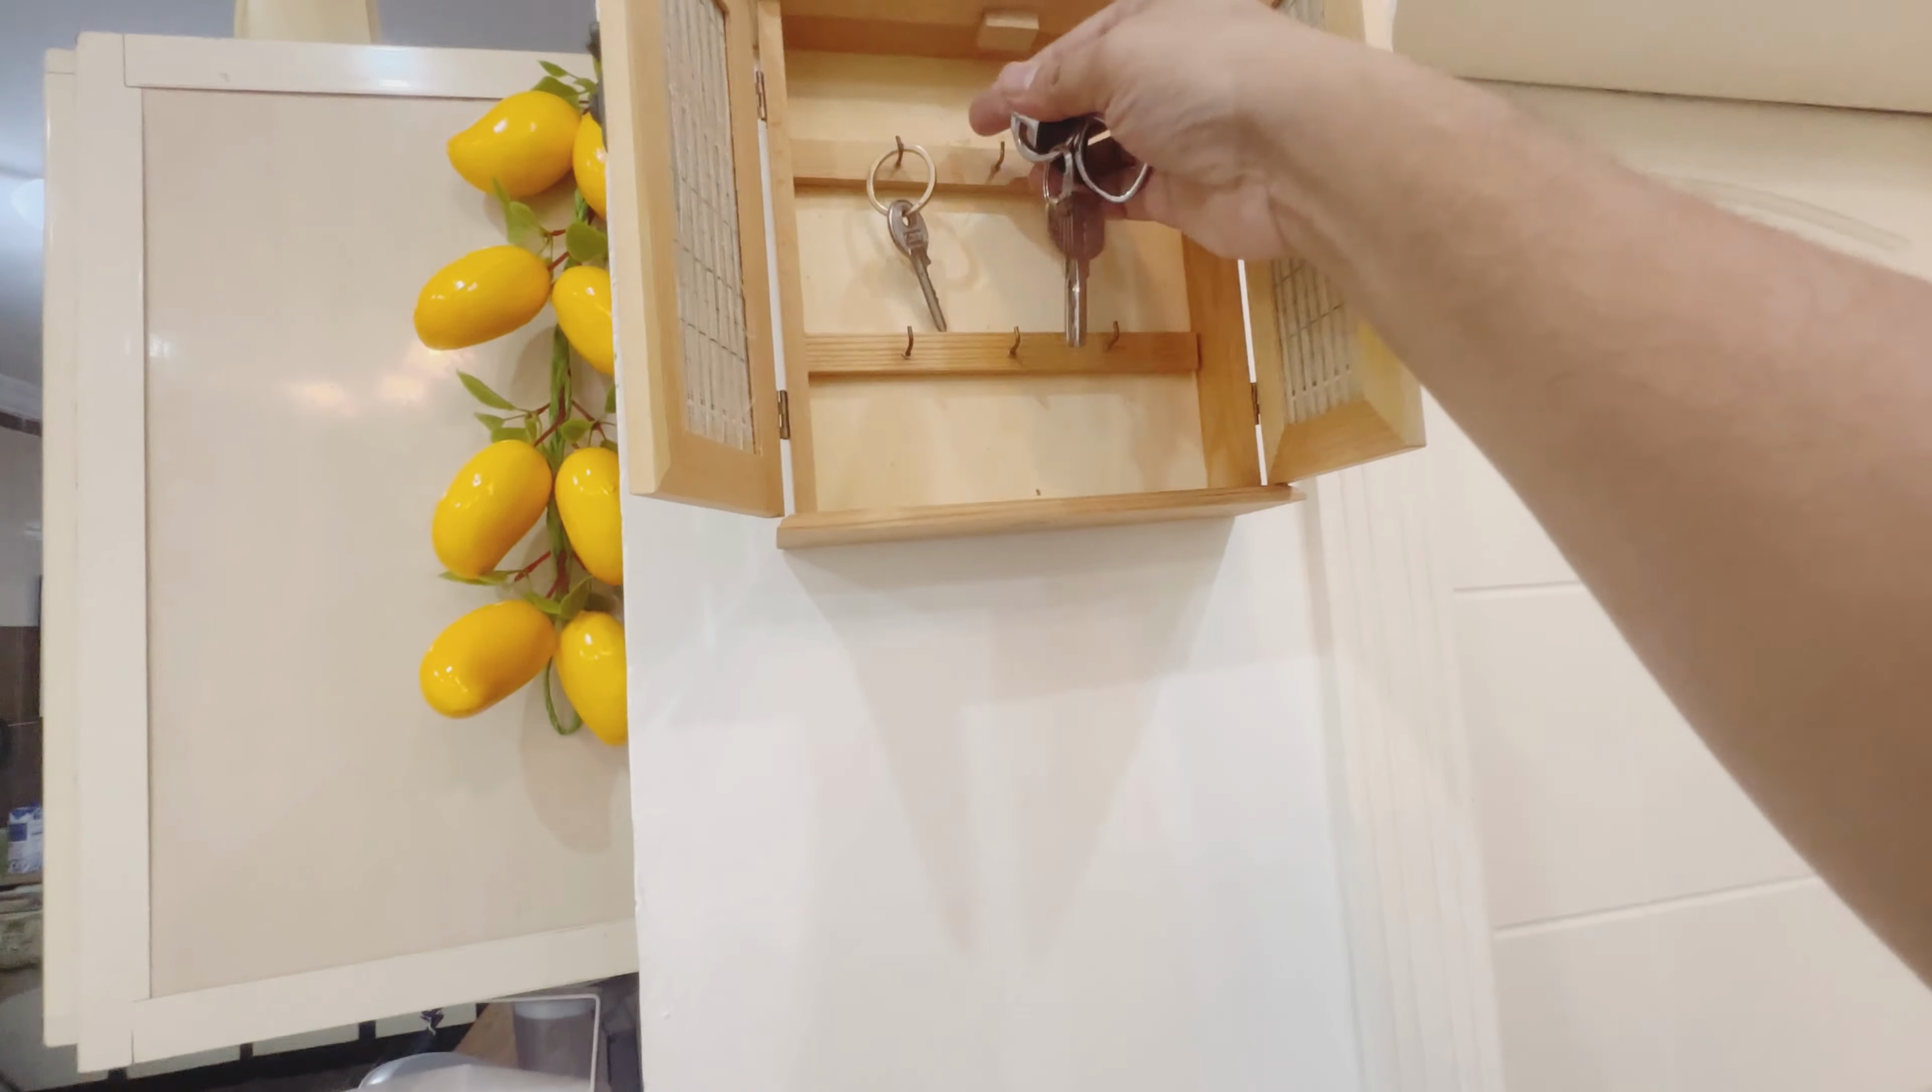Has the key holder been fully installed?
Yes.